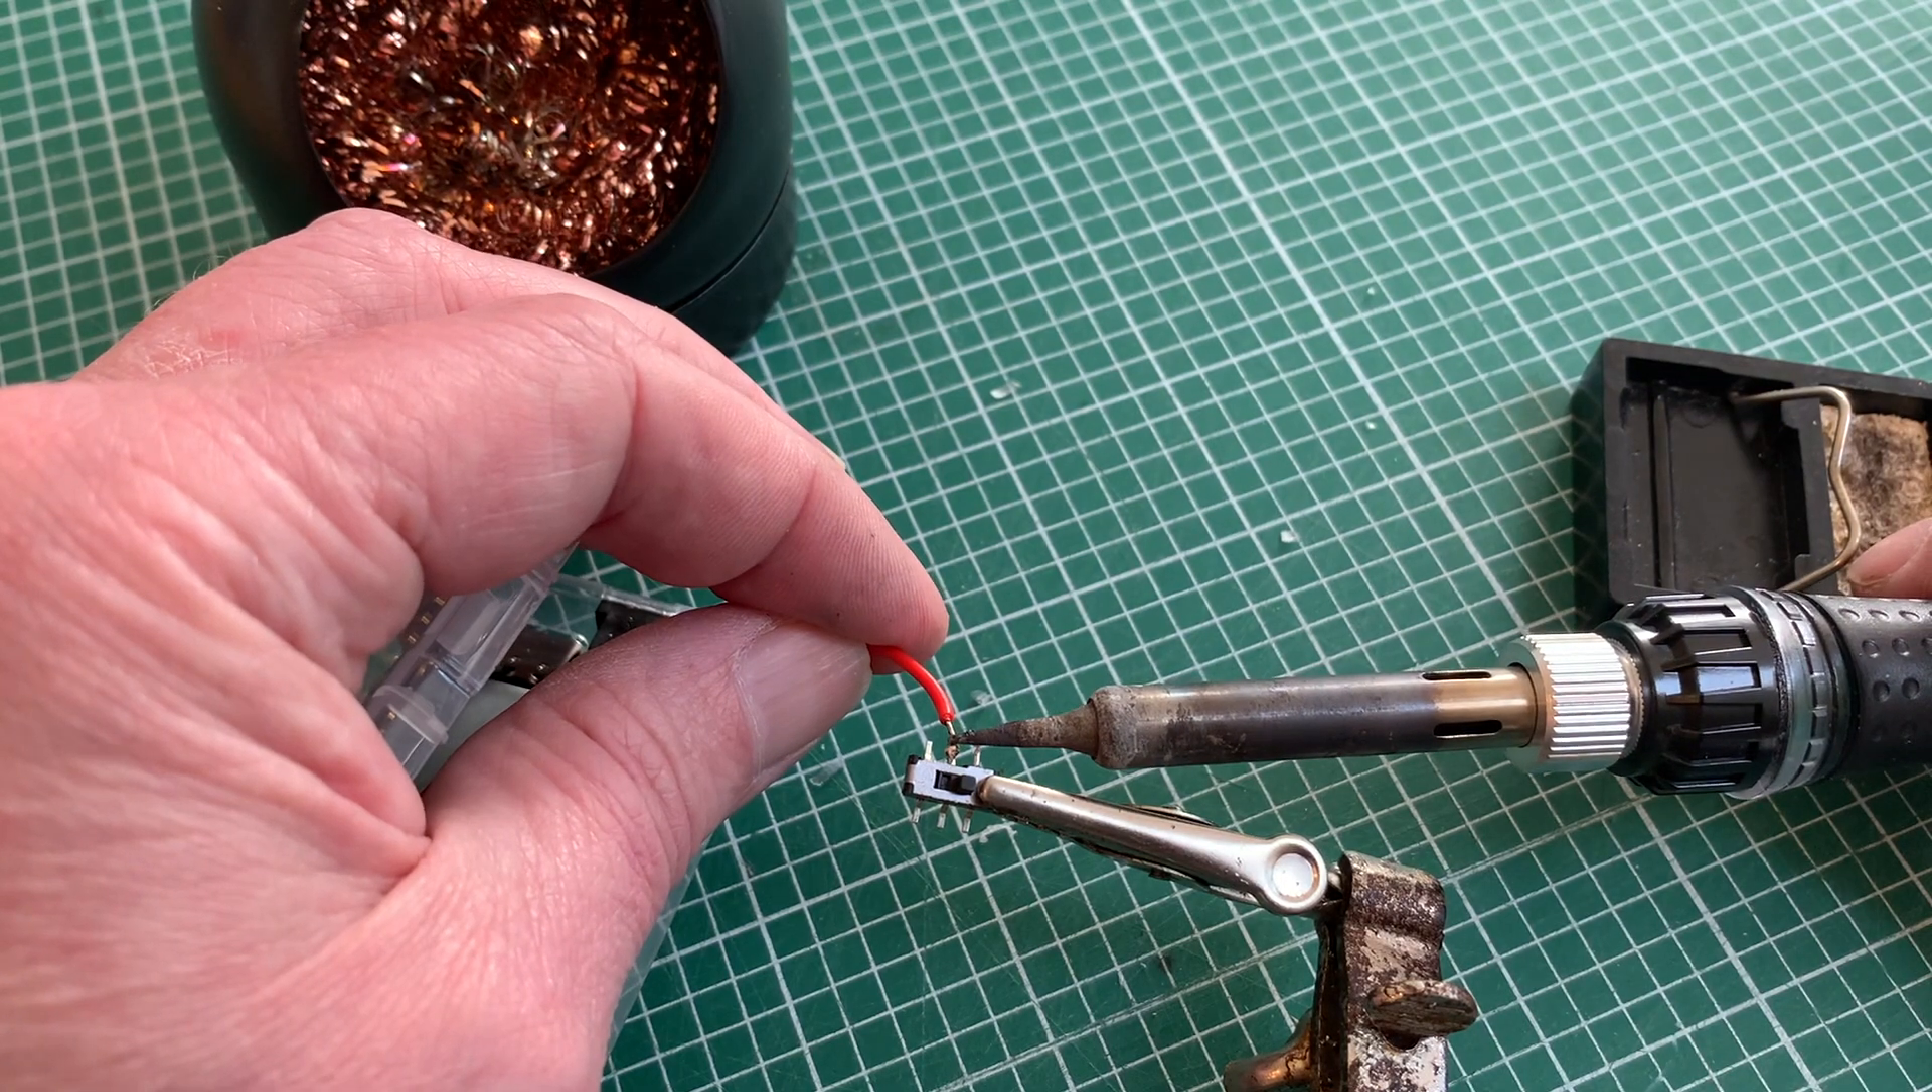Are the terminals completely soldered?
No.